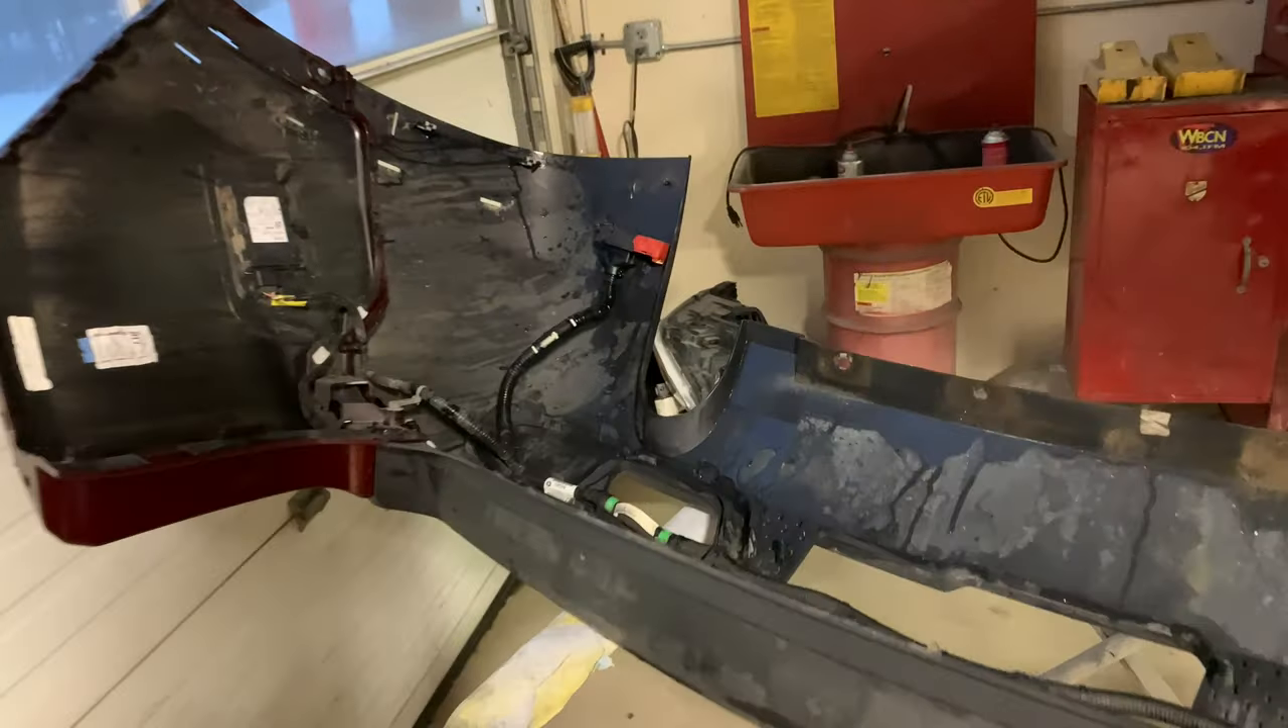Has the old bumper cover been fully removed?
Yes.